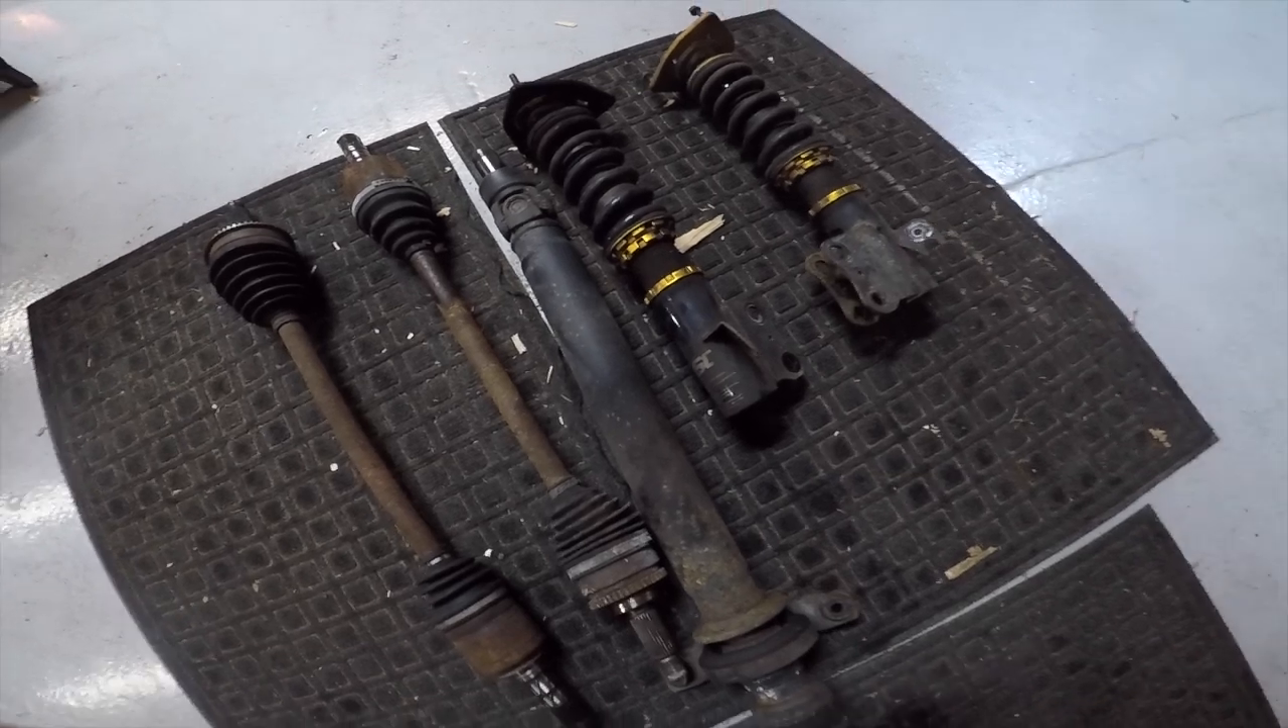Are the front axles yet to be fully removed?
No.